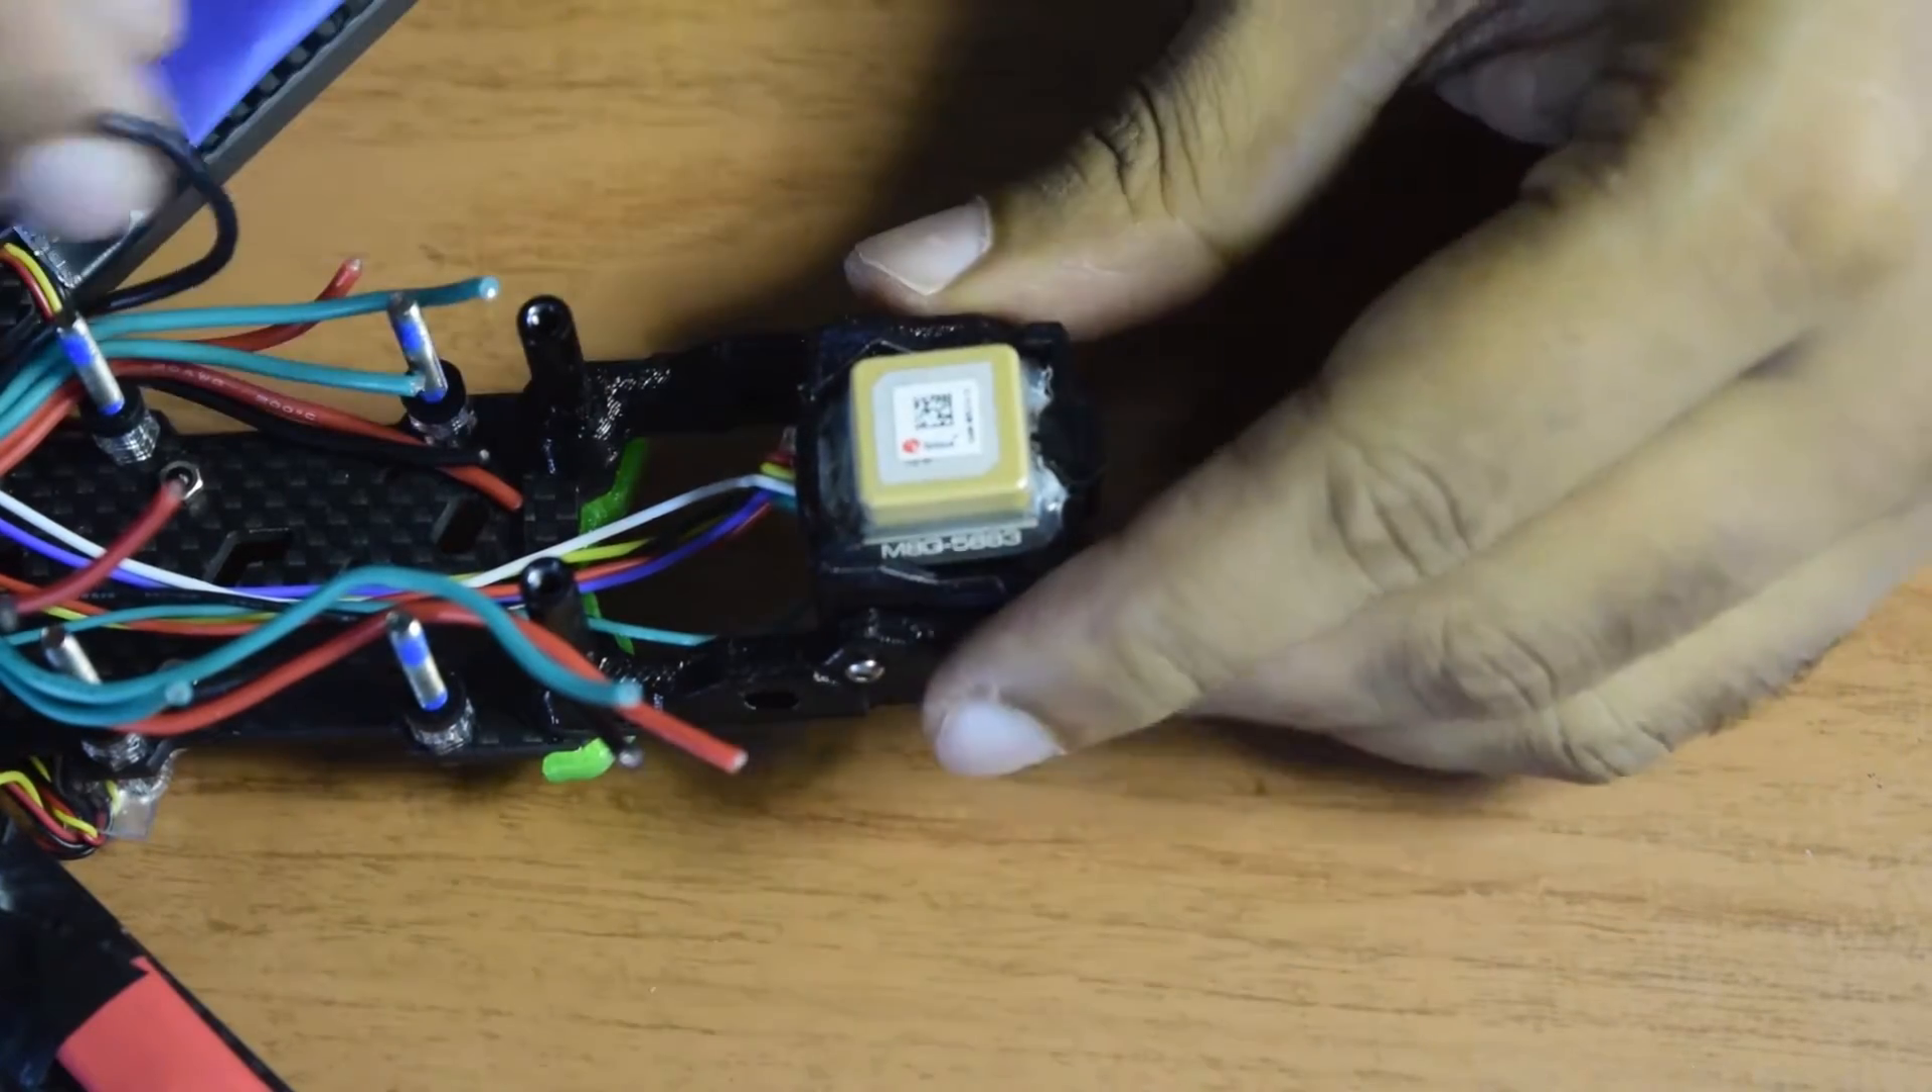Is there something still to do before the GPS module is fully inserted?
No.